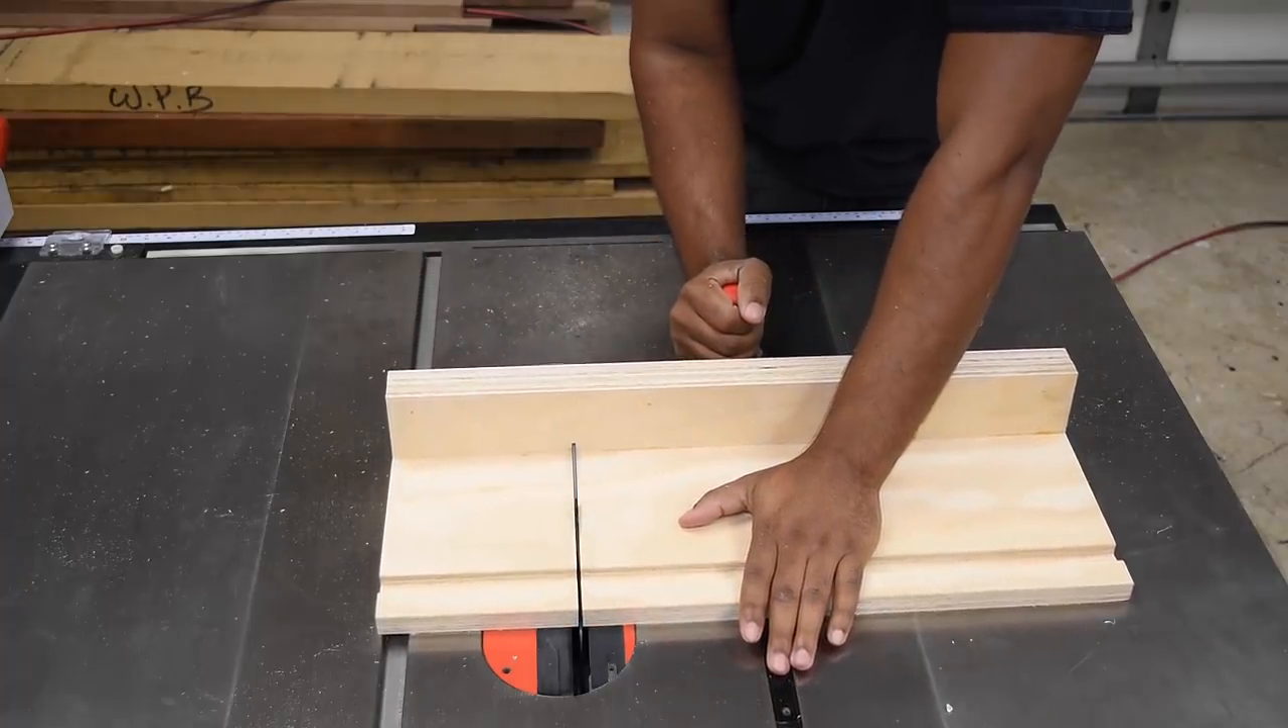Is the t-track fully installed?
No.